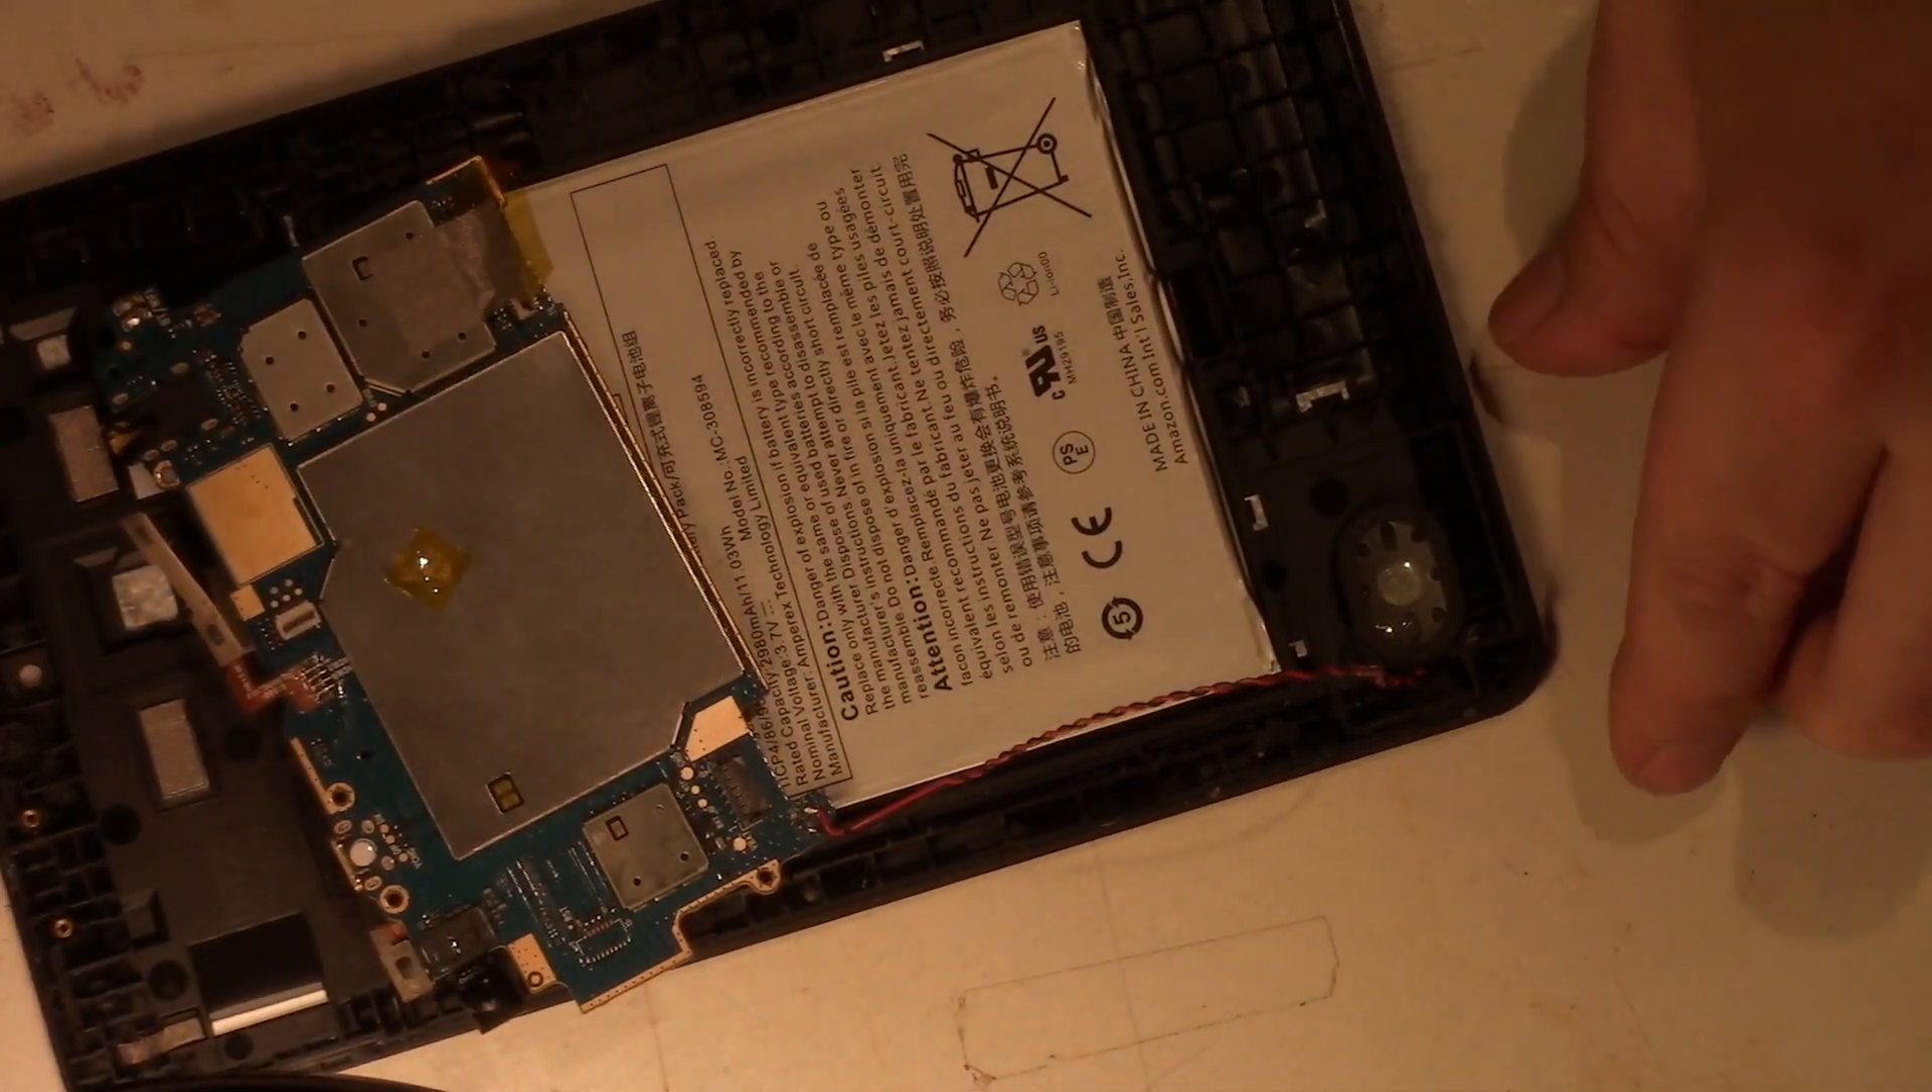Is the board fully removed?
No.